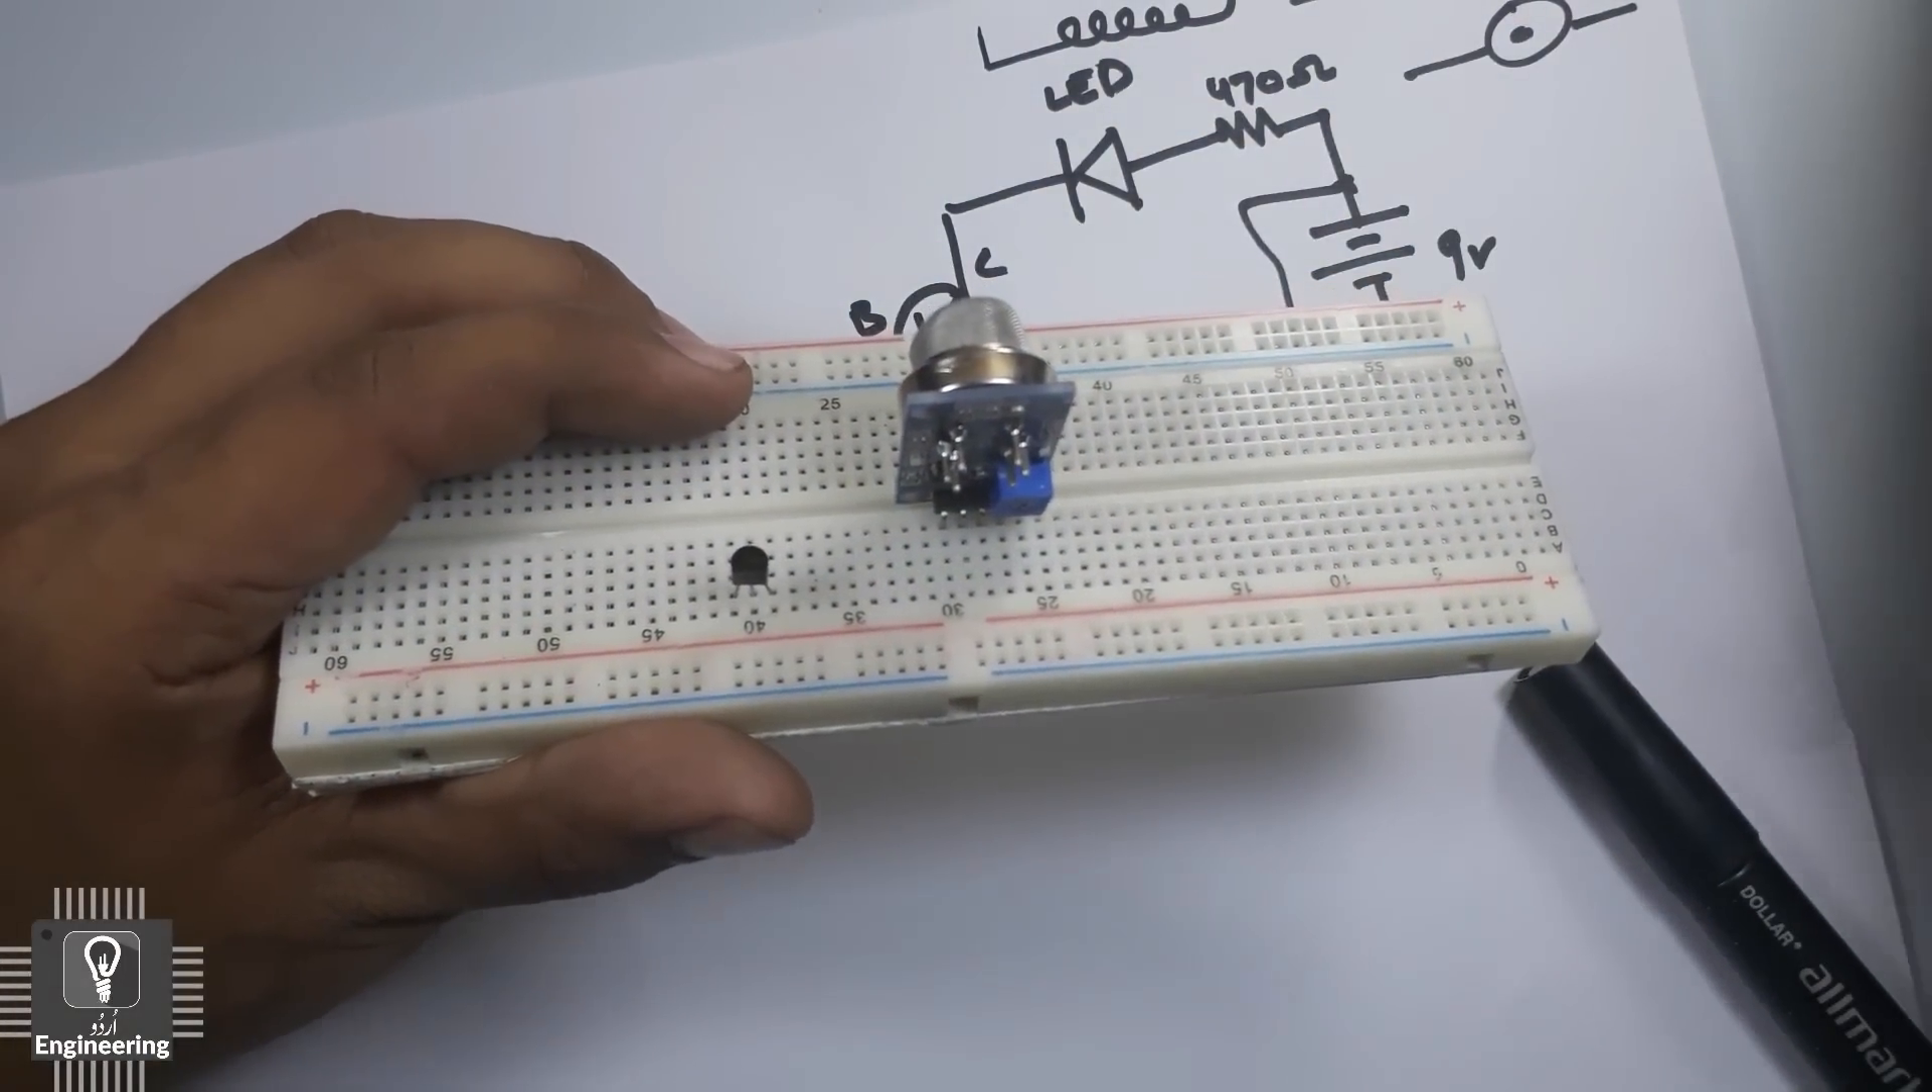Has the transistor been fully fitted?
Yes.